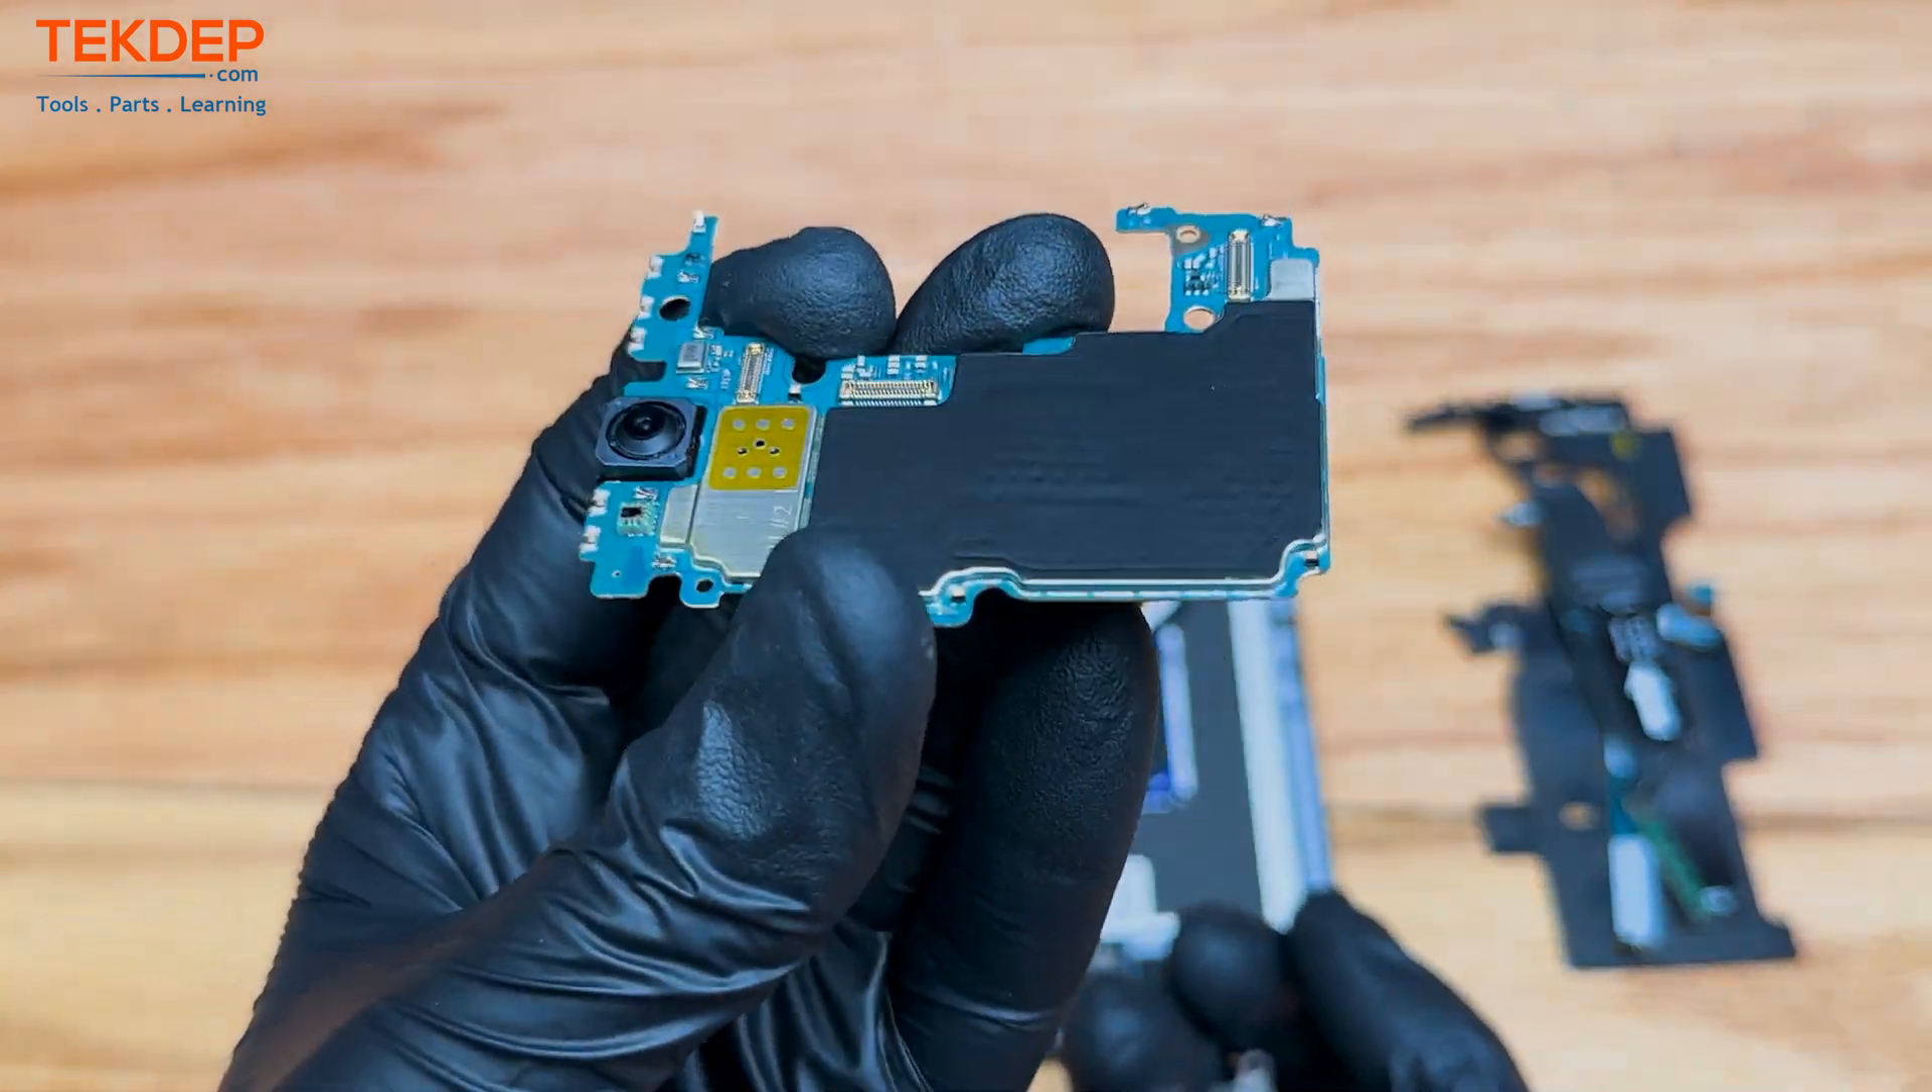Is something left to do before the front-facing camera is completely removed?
Yes.